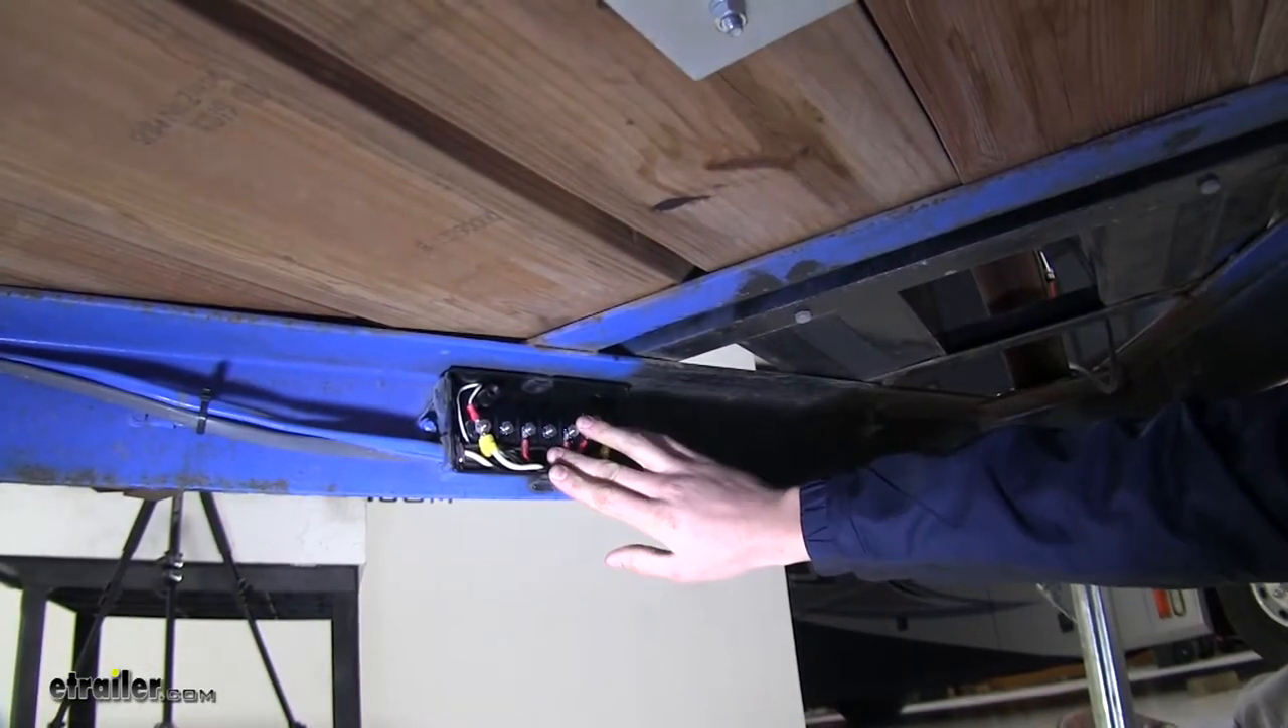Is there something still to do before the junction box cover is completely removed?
No.